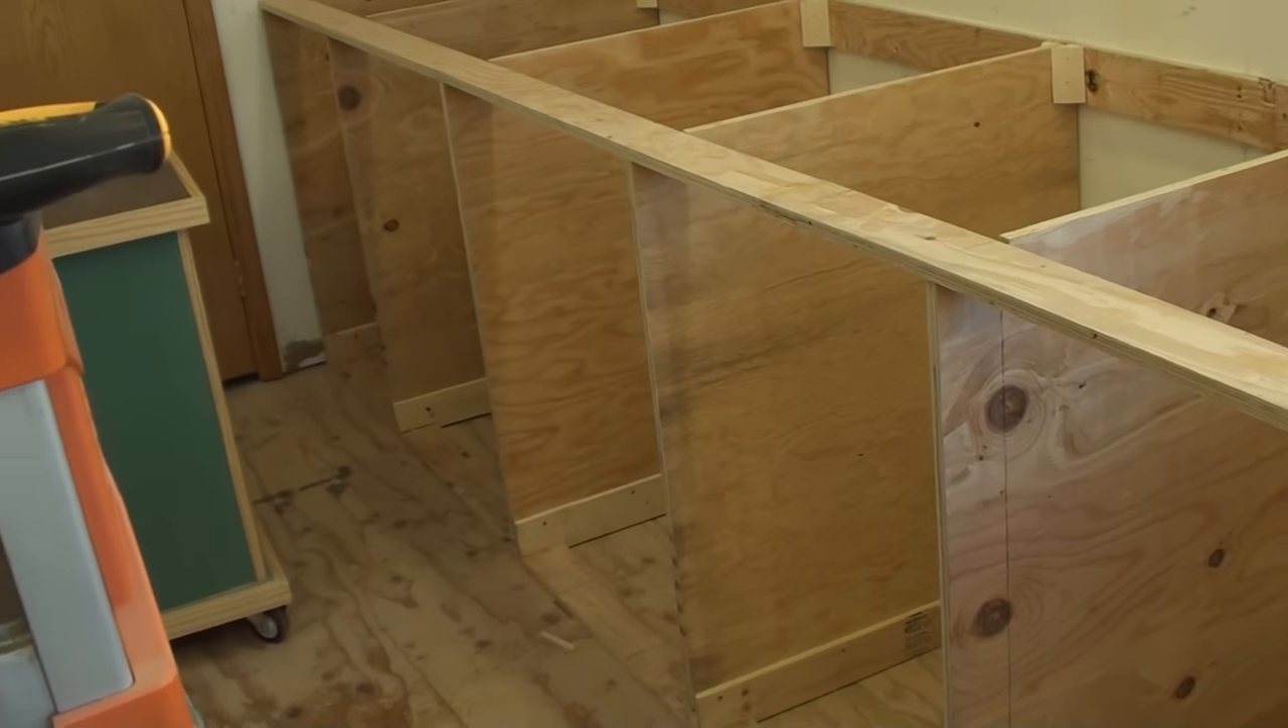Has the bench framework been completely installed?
Yes.